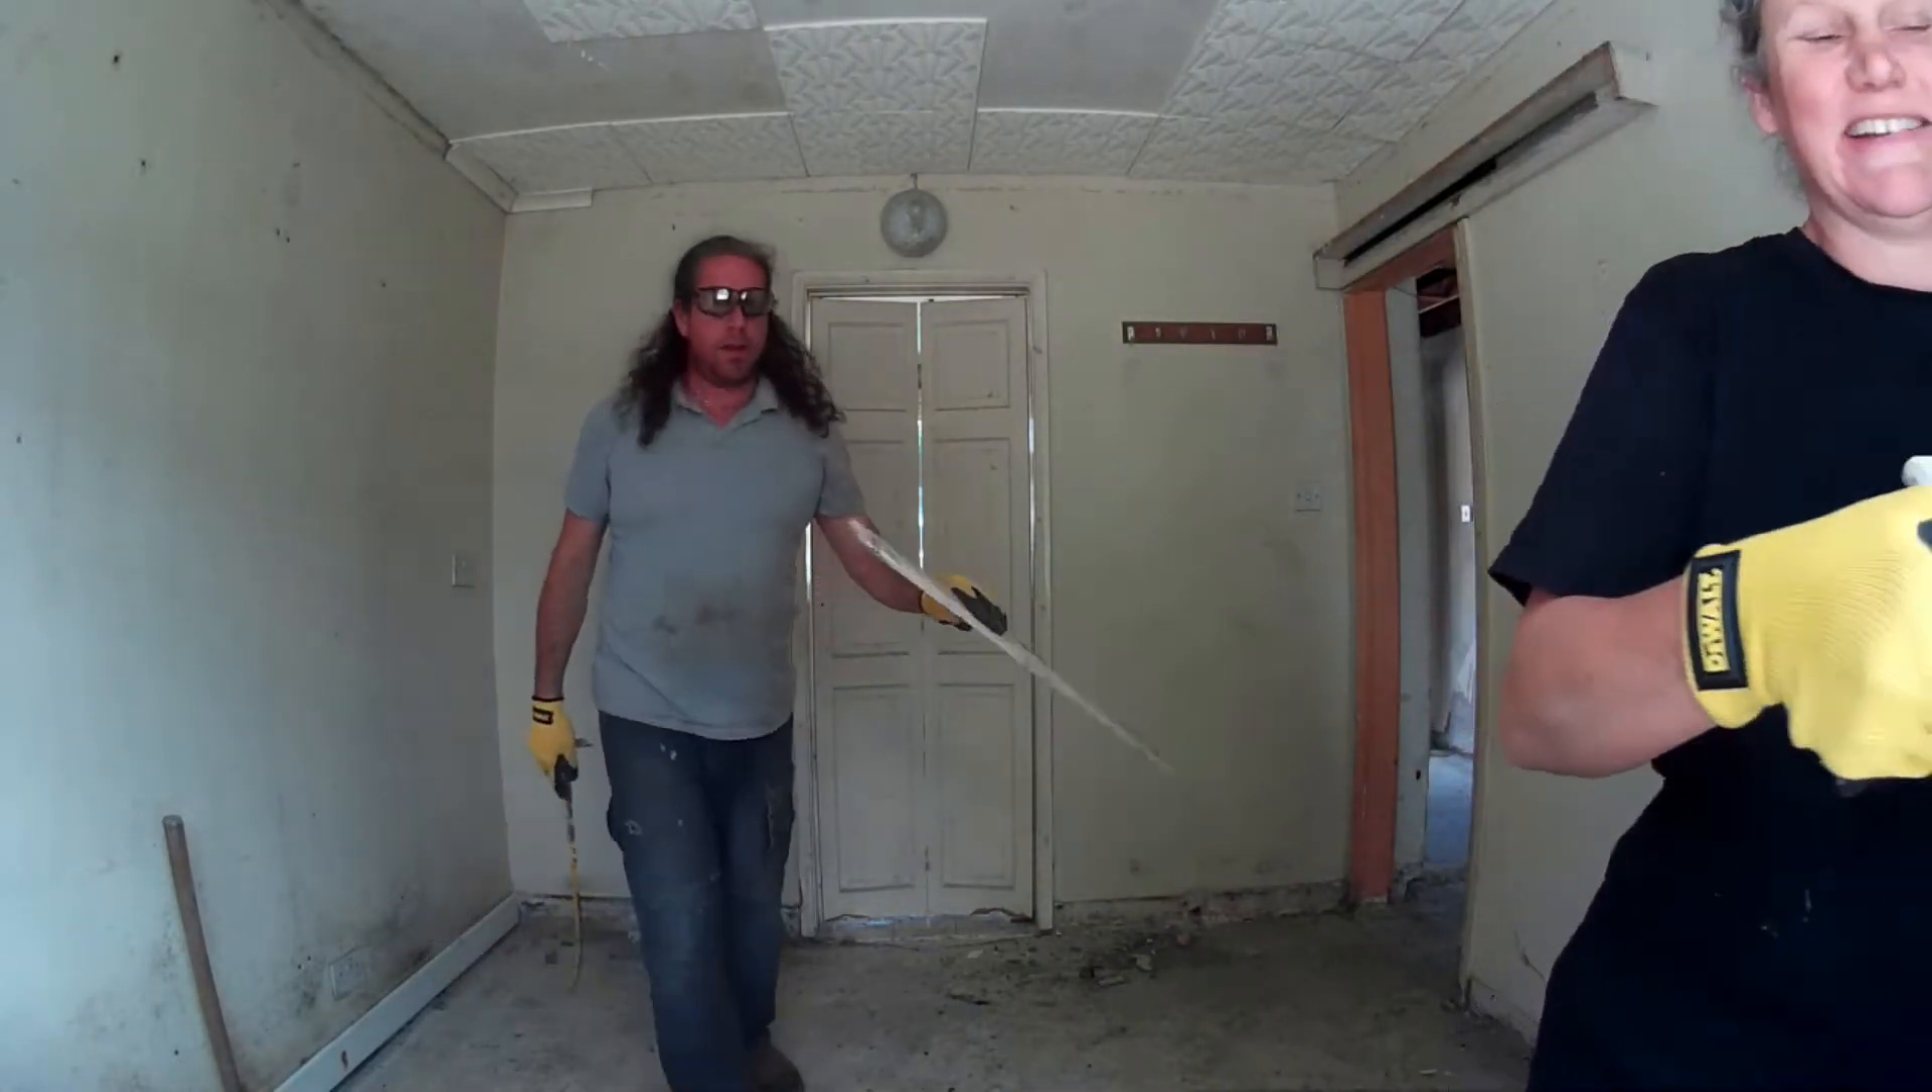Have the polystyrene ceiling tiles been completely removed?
No.